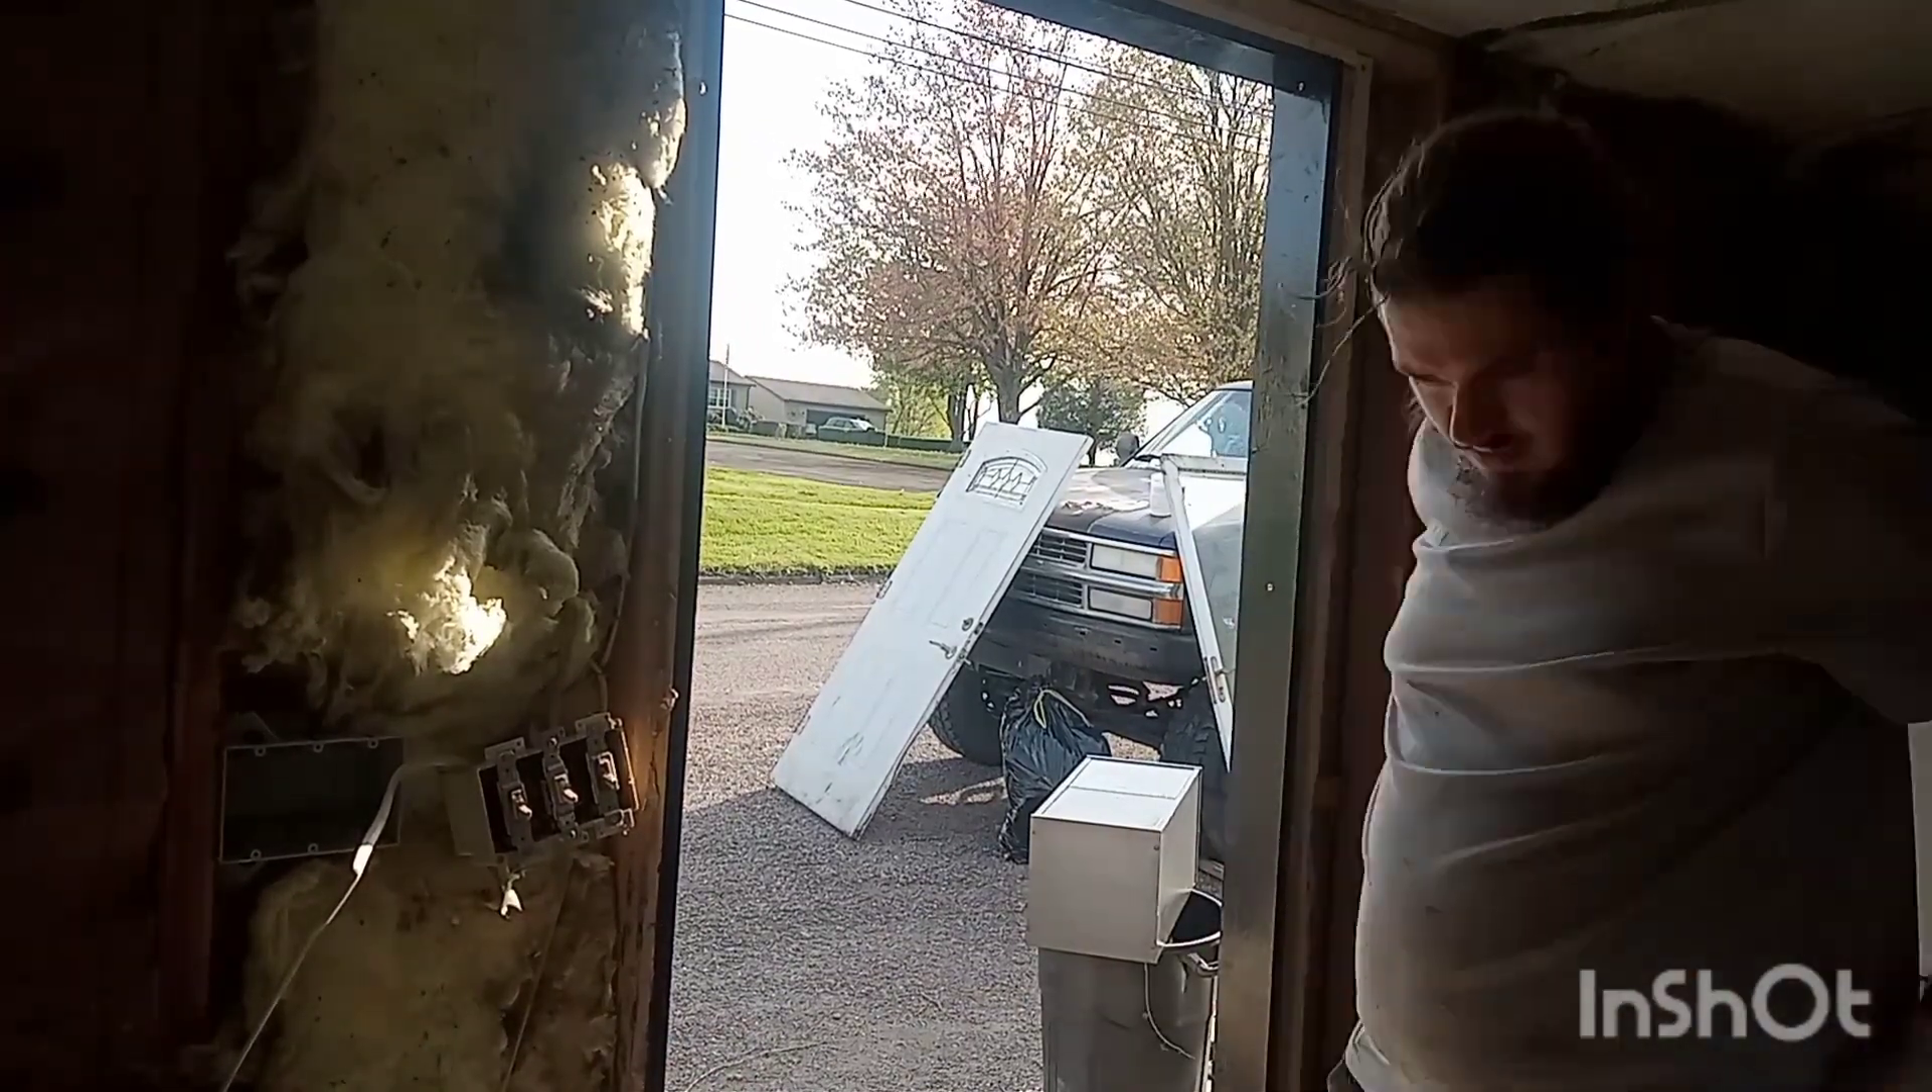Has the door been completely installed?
No.